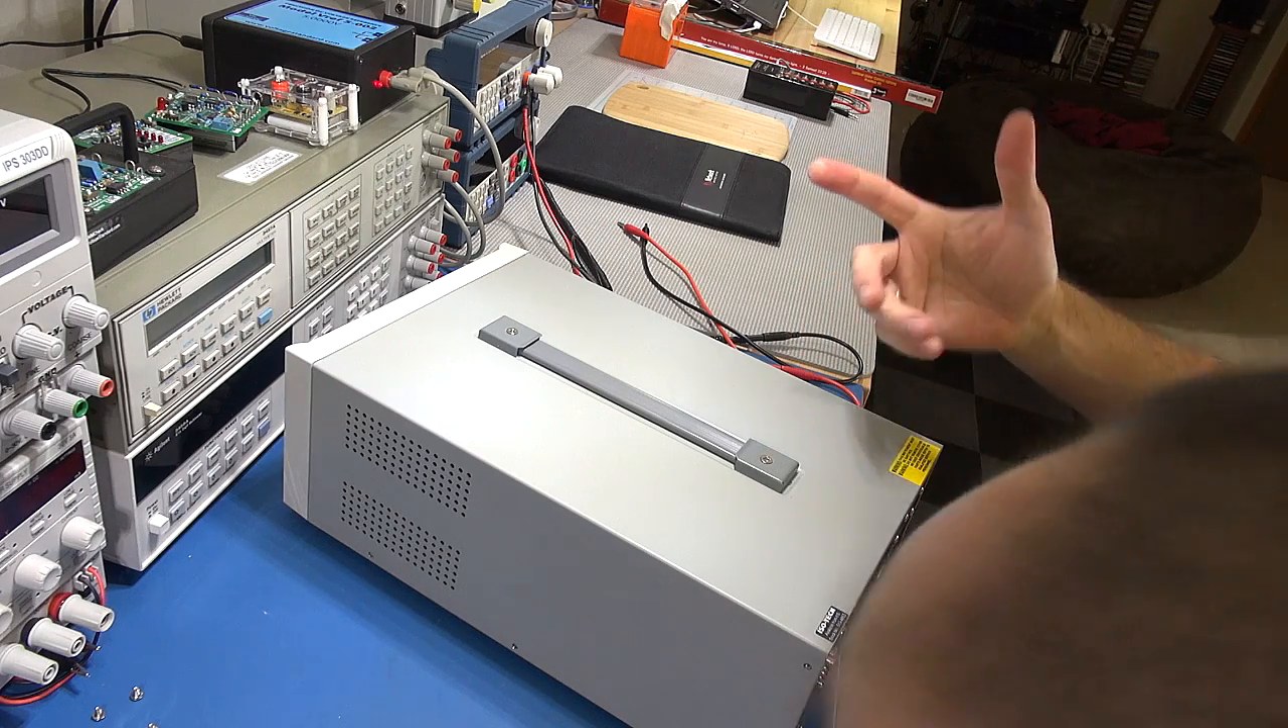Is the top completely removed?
No.